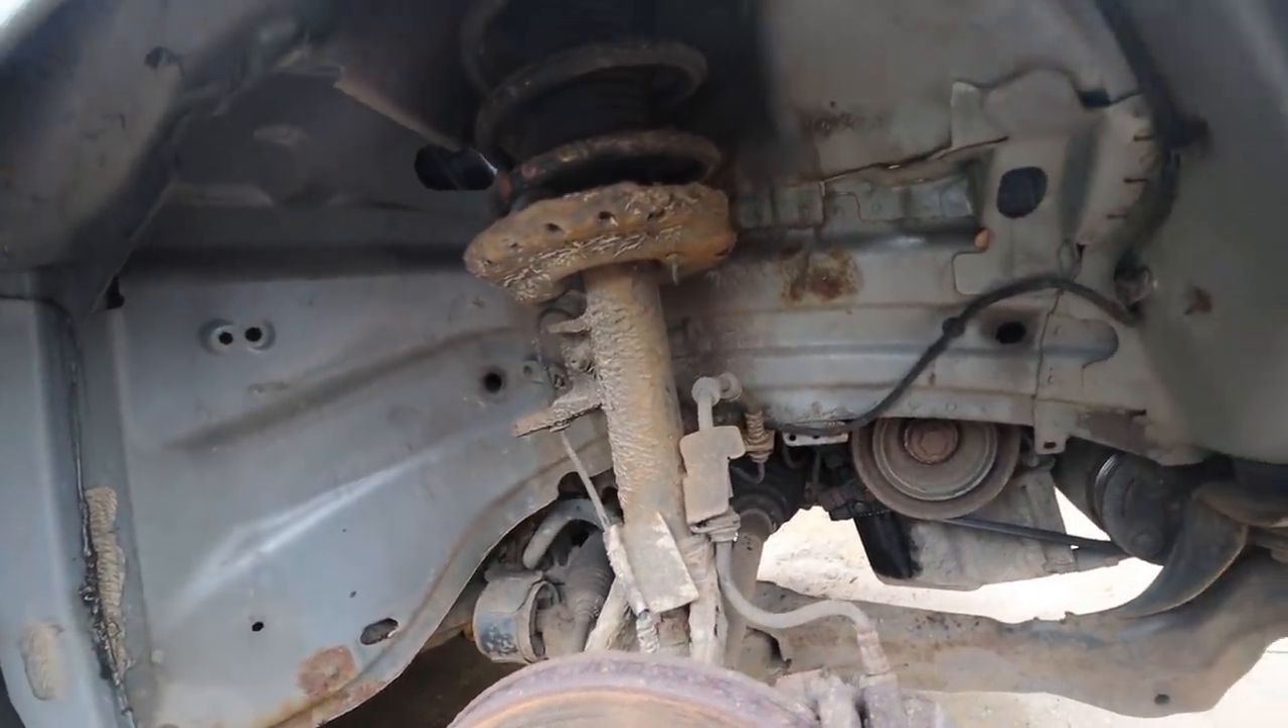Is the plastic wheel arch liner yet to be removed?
No.